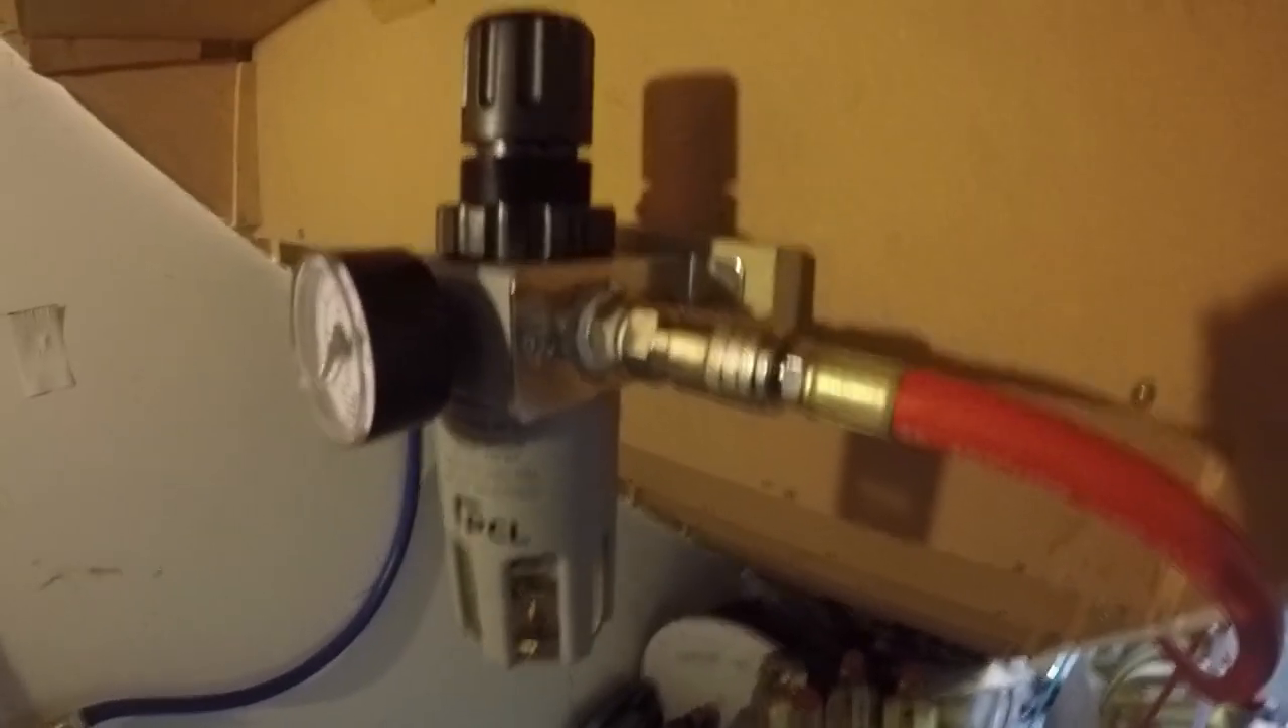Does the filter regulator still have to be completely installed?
No.